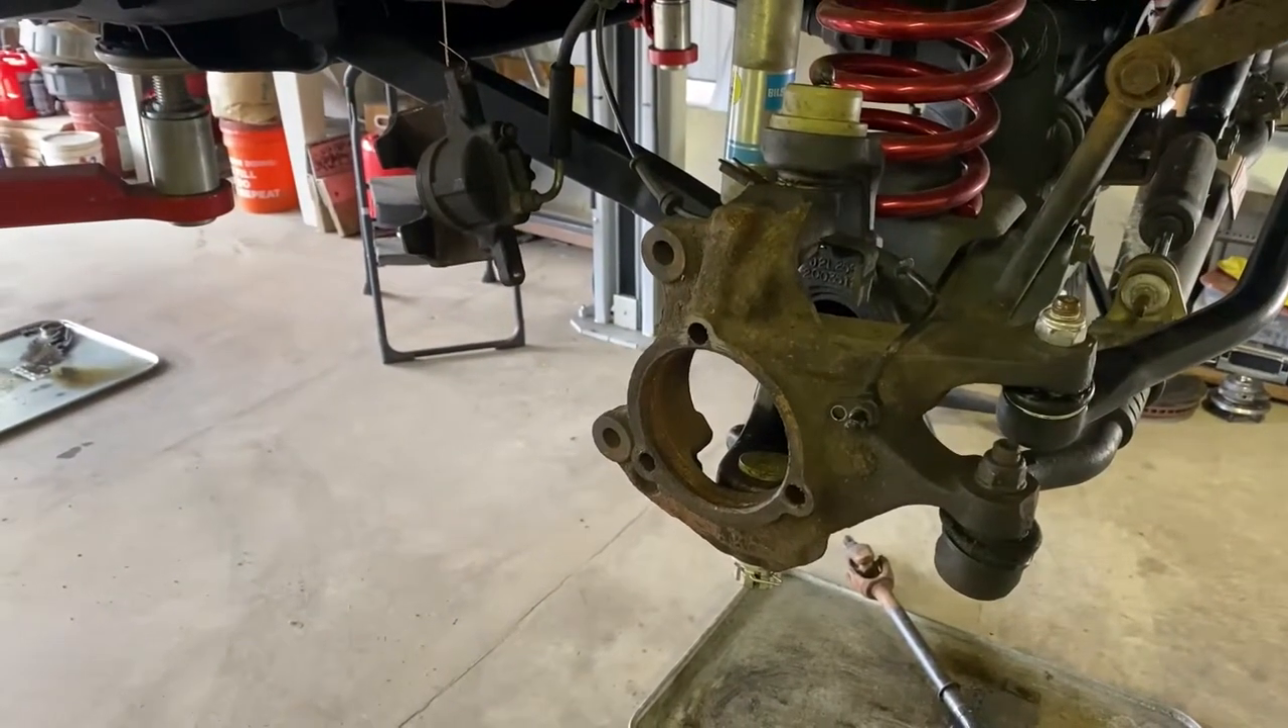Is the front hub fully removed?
Yes.